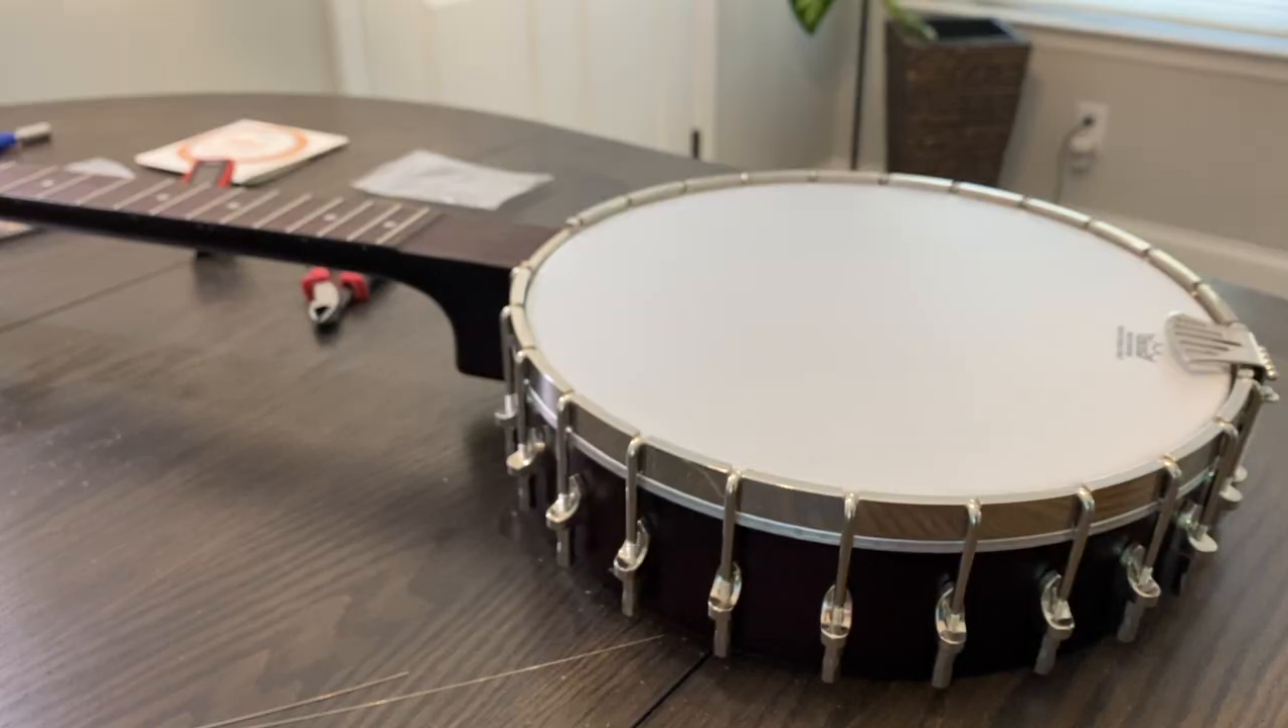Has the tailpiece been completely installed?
Yes.